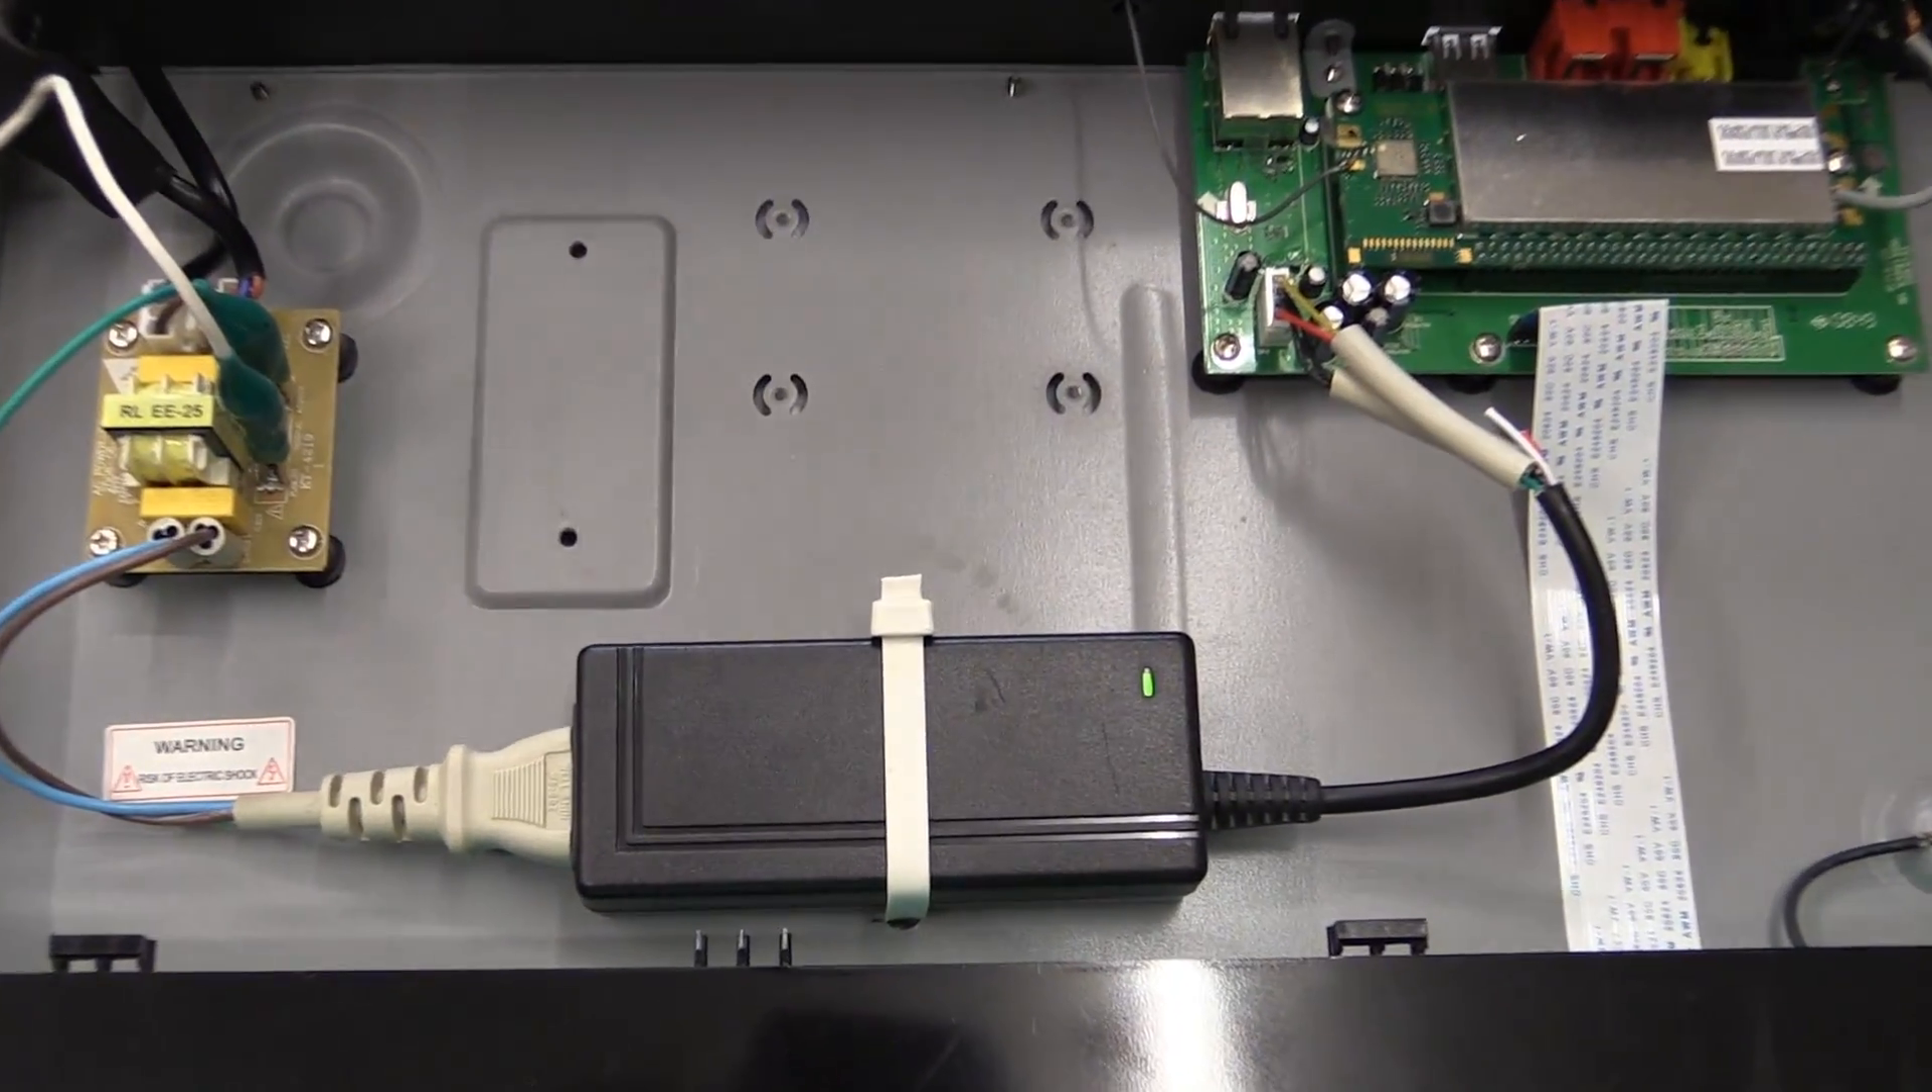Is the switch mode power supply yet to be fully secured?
No.